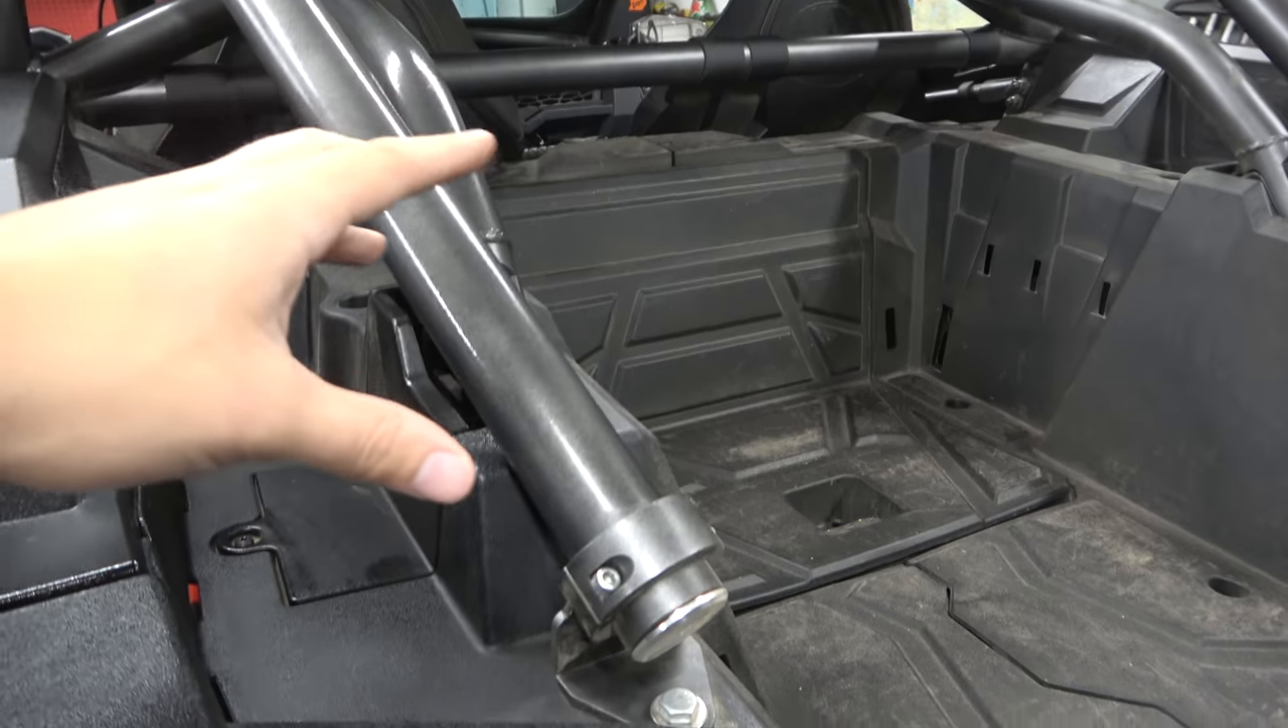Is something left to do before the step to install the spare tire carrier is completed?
Yes.